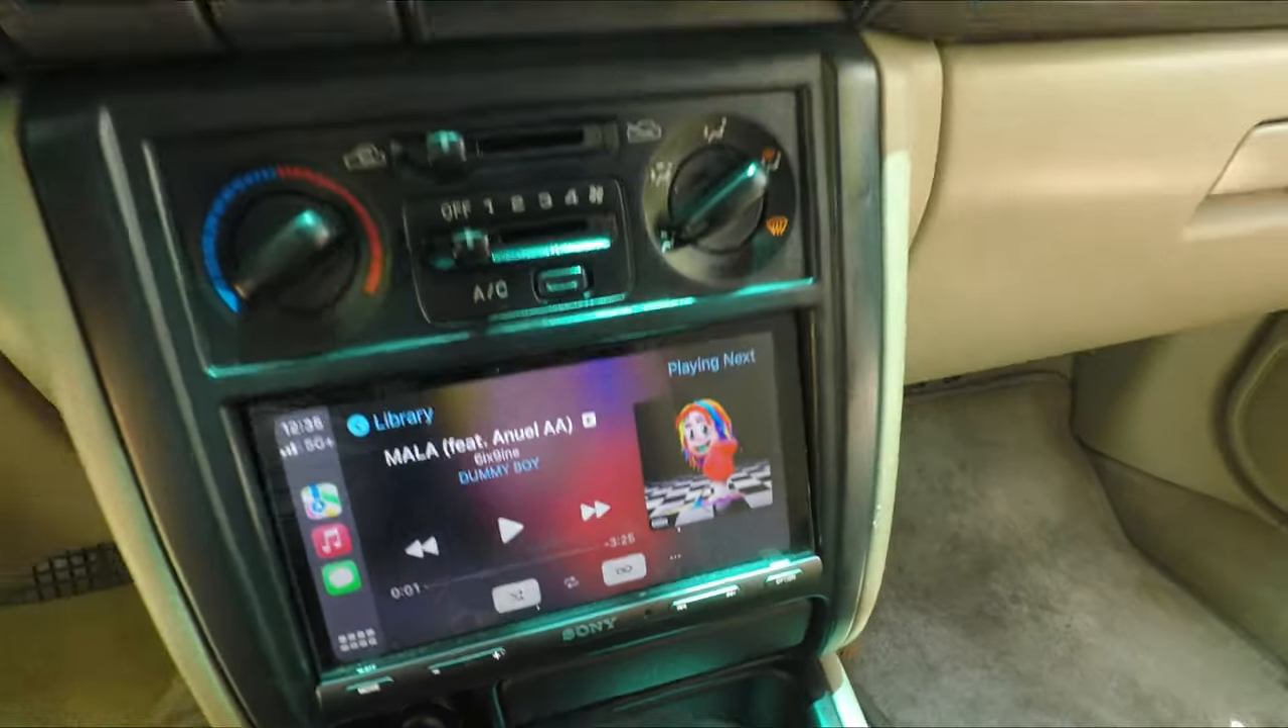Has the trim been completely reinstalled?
Yes.